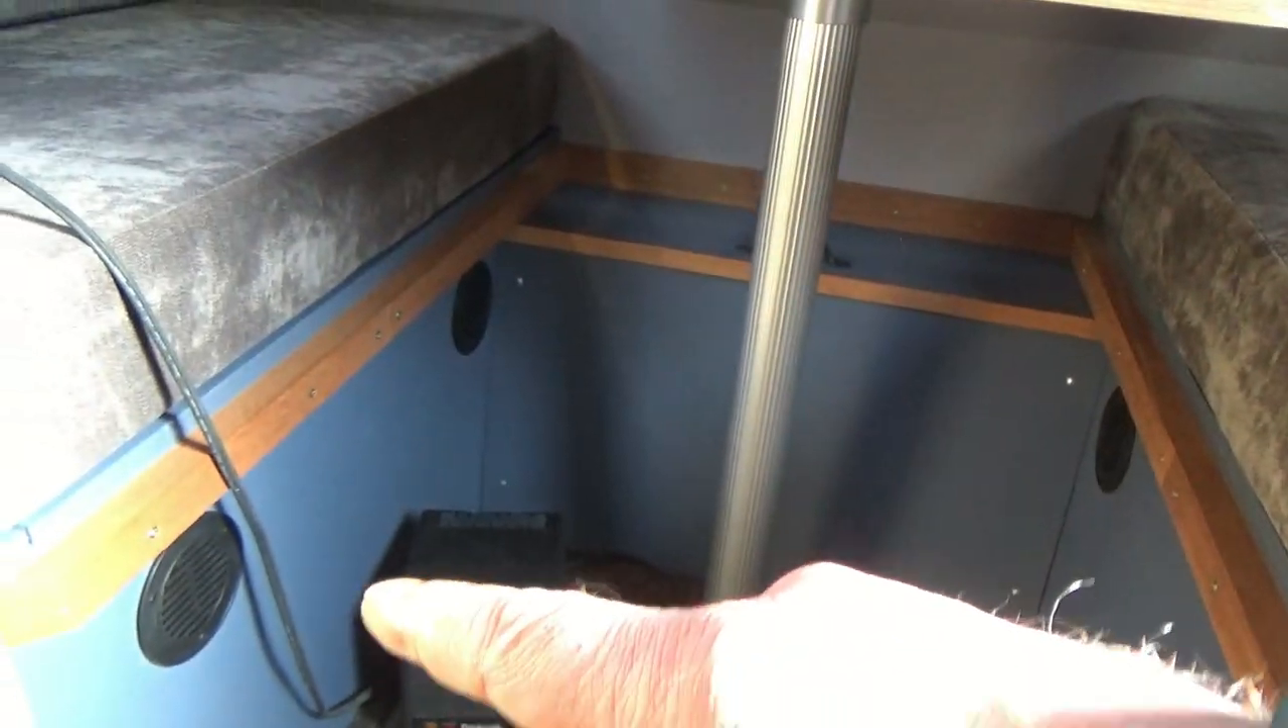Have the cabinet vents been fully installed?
Yes.